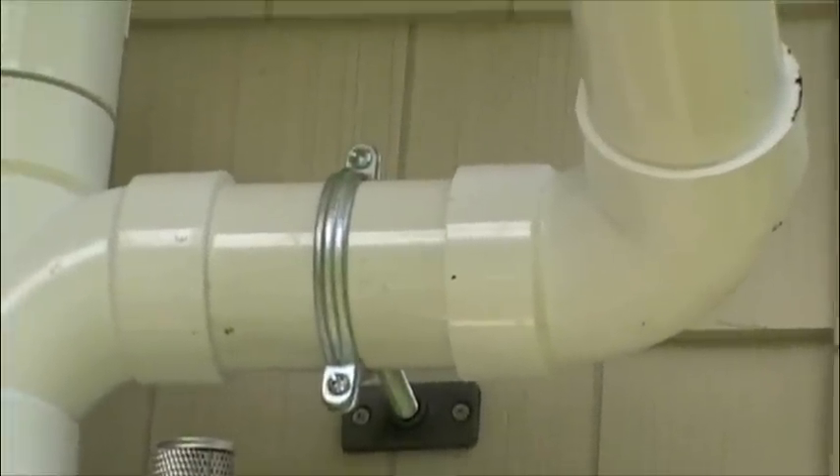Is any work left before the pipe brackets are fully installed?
No.